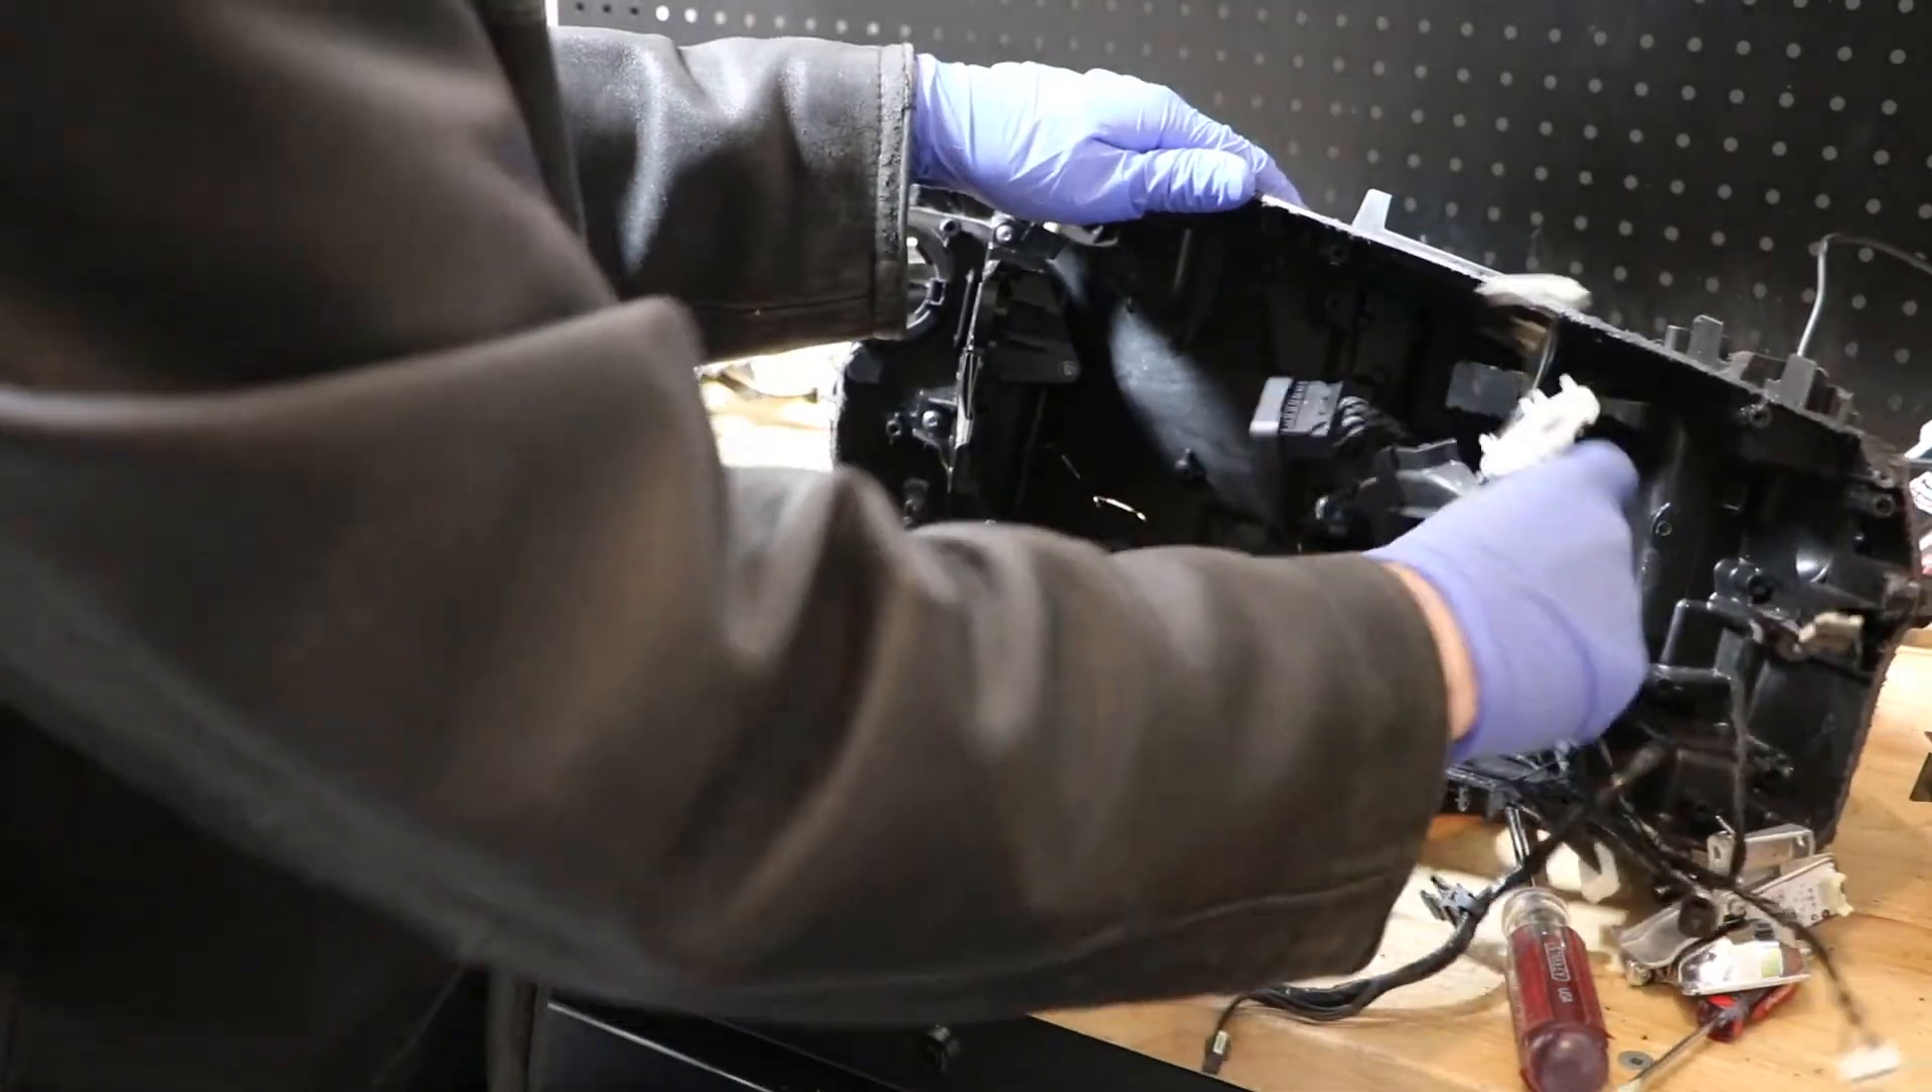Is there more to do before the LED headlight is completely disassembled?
Yes.